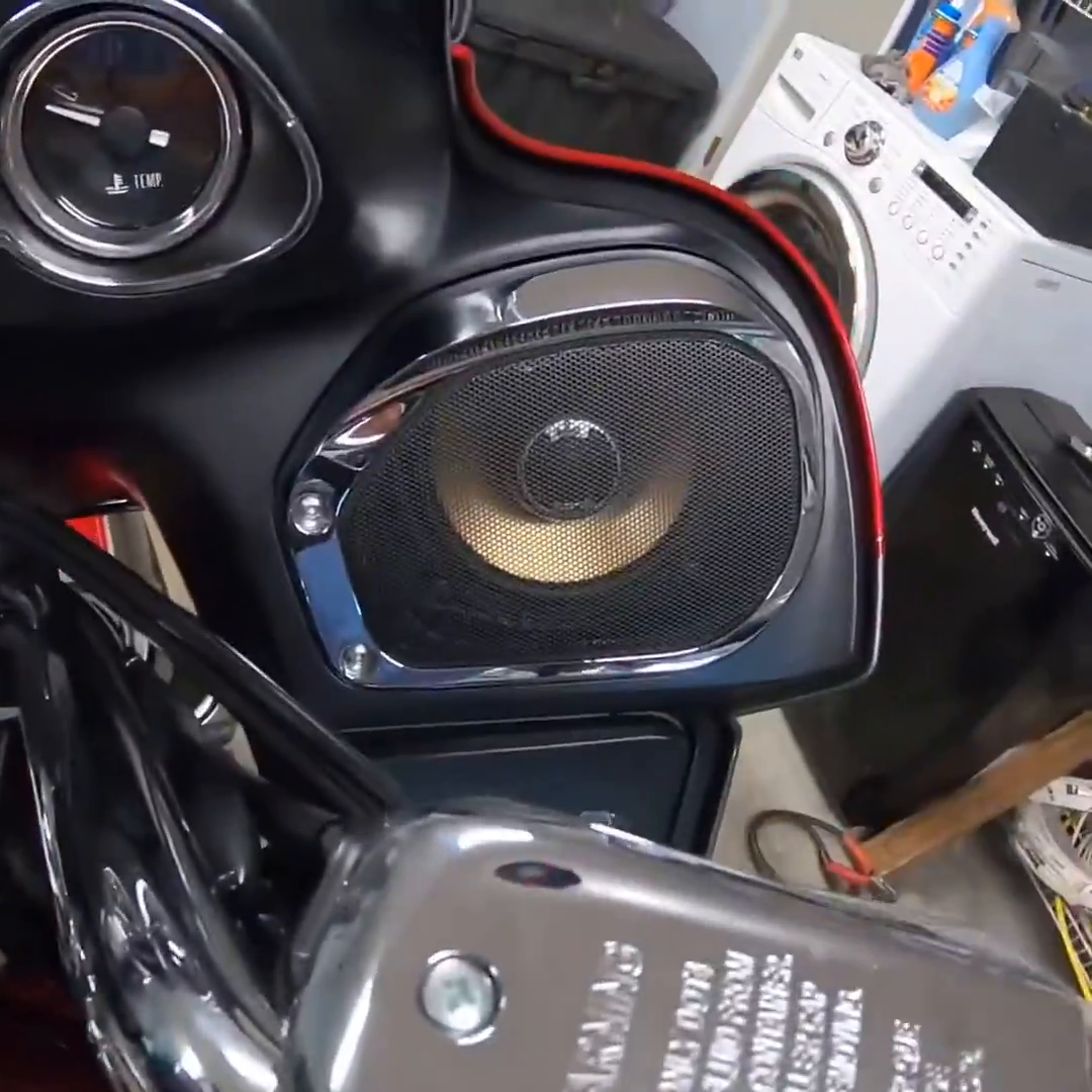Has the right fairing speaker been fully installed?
Yes.